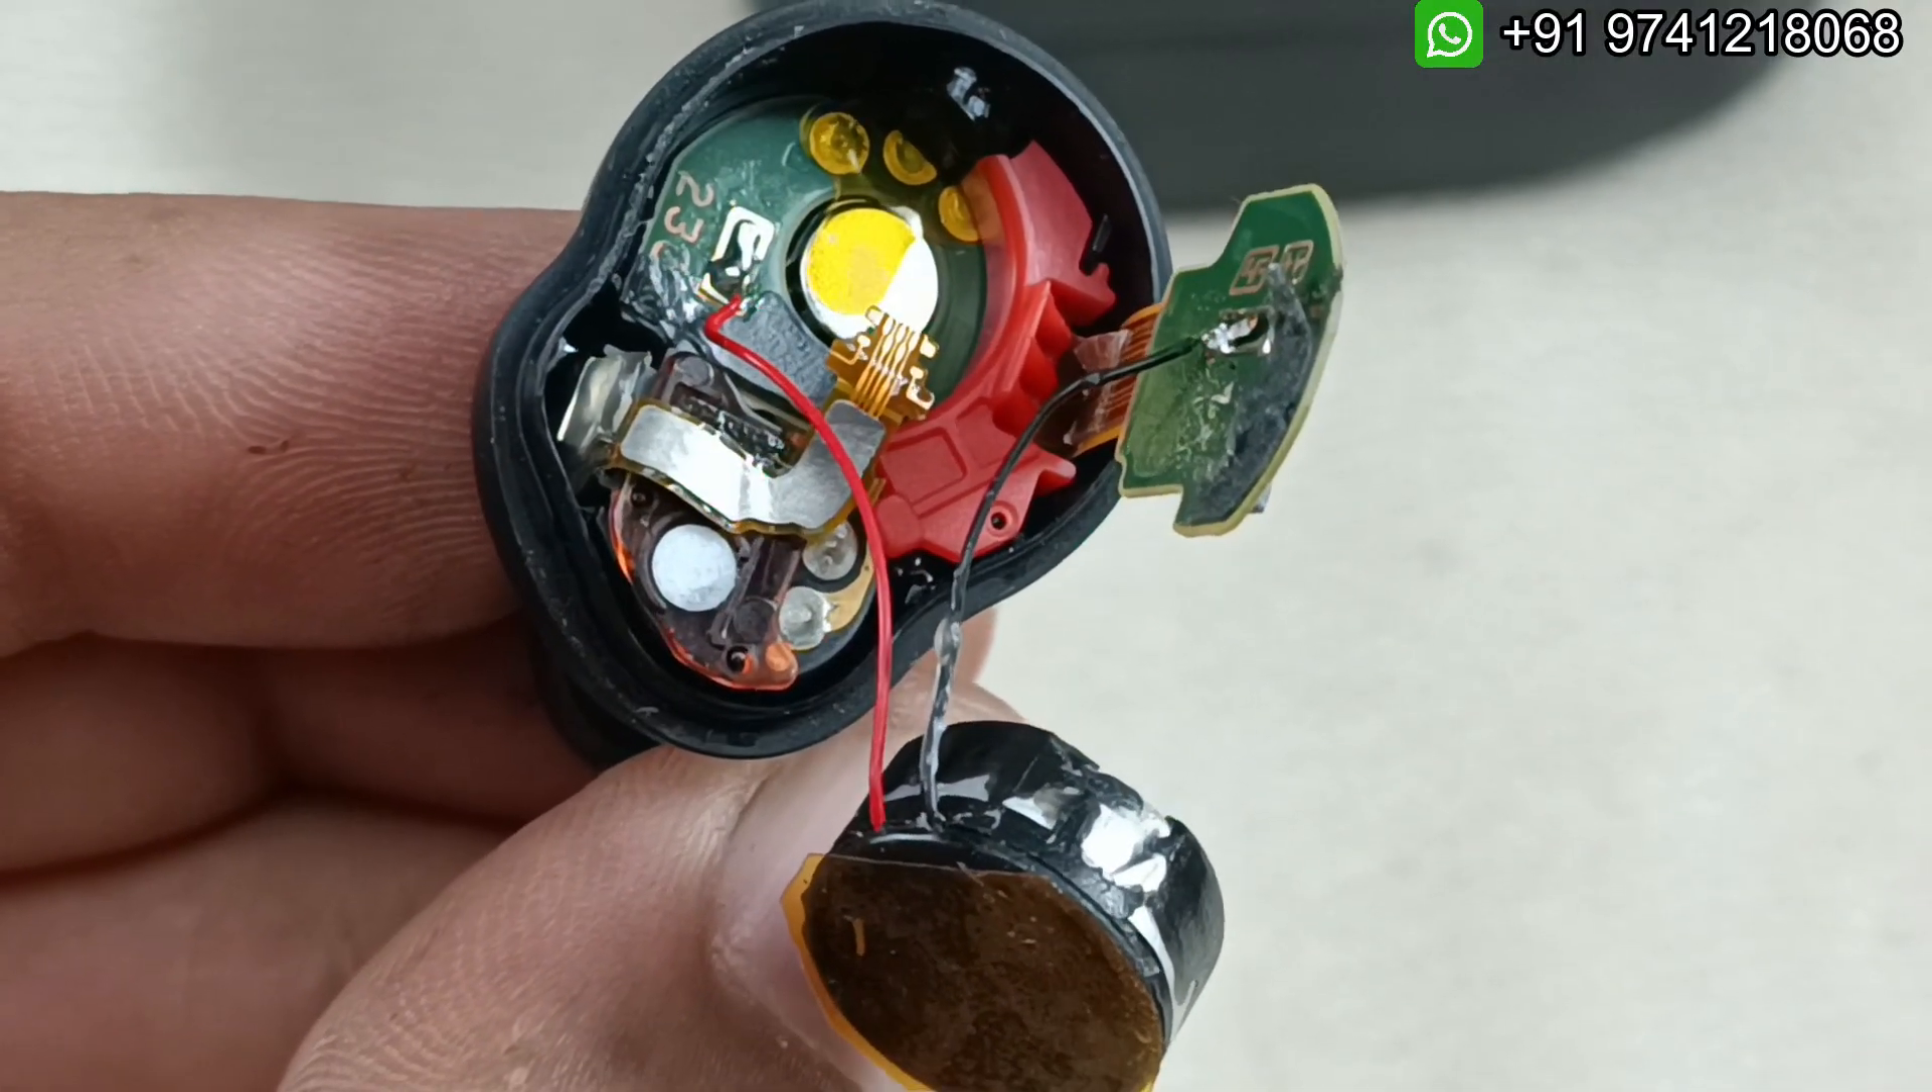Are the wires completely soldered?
Yes.